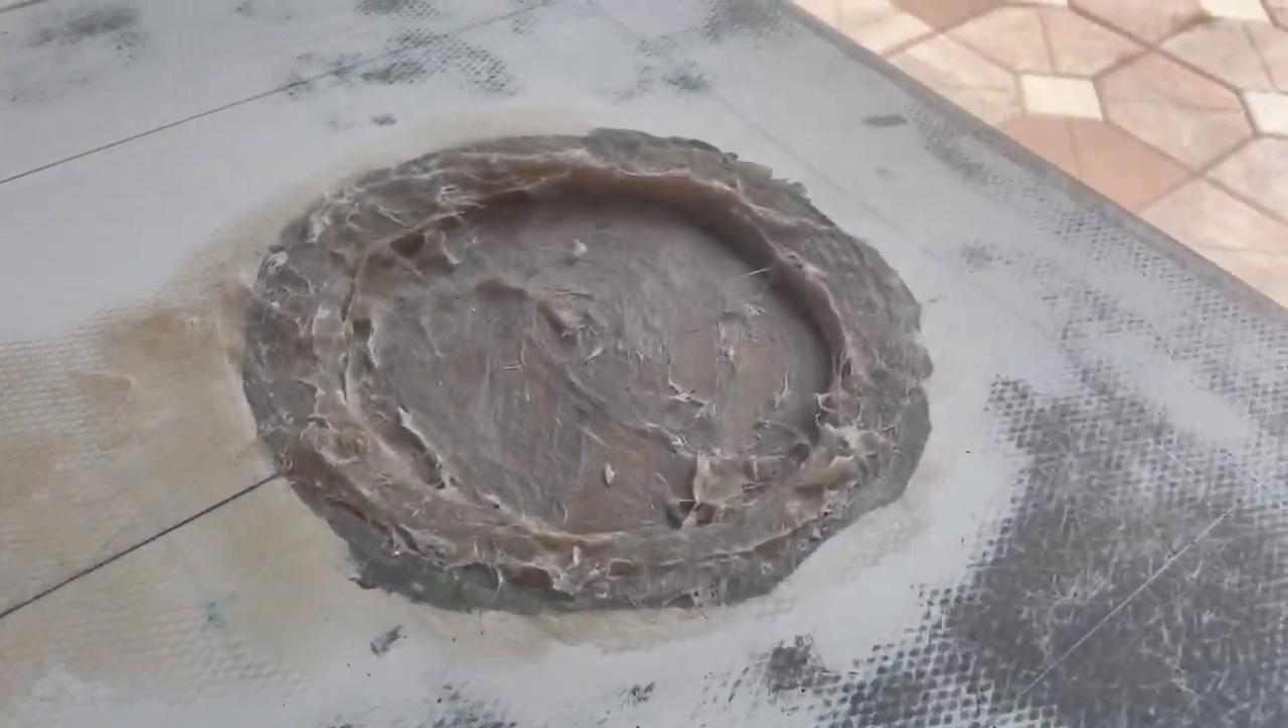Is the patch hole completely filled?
No.